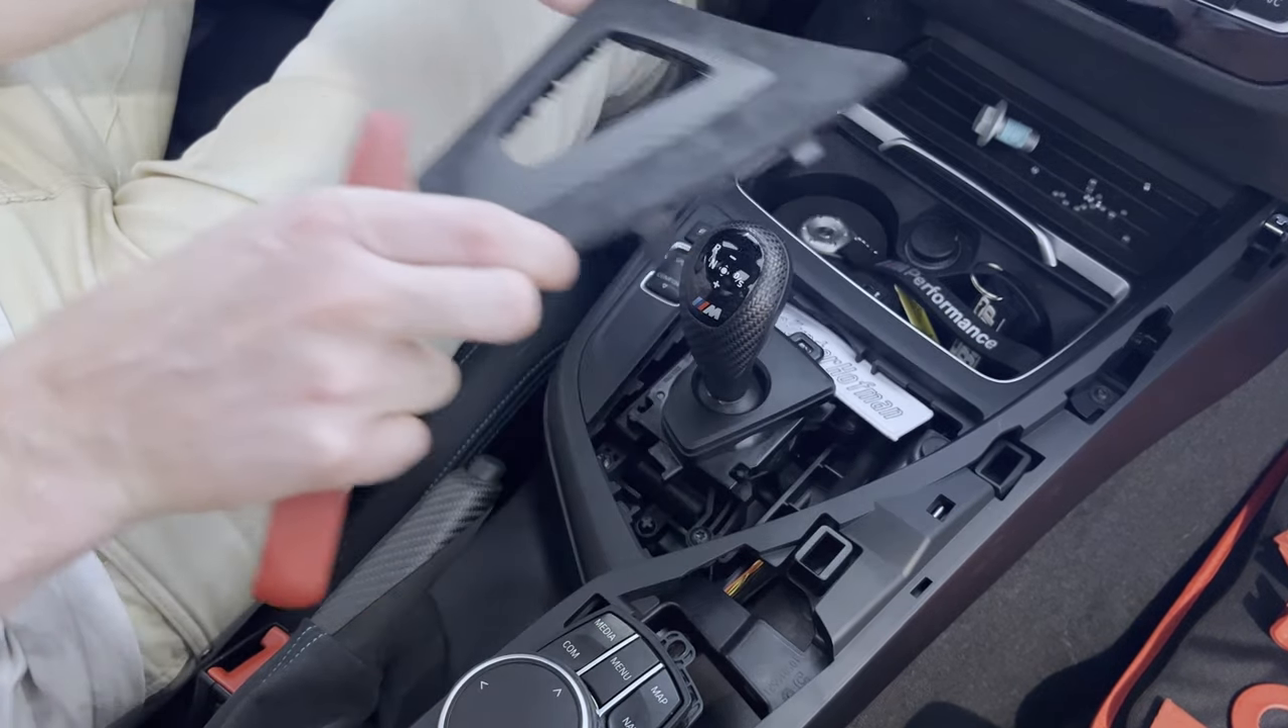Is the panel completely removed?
Yes.